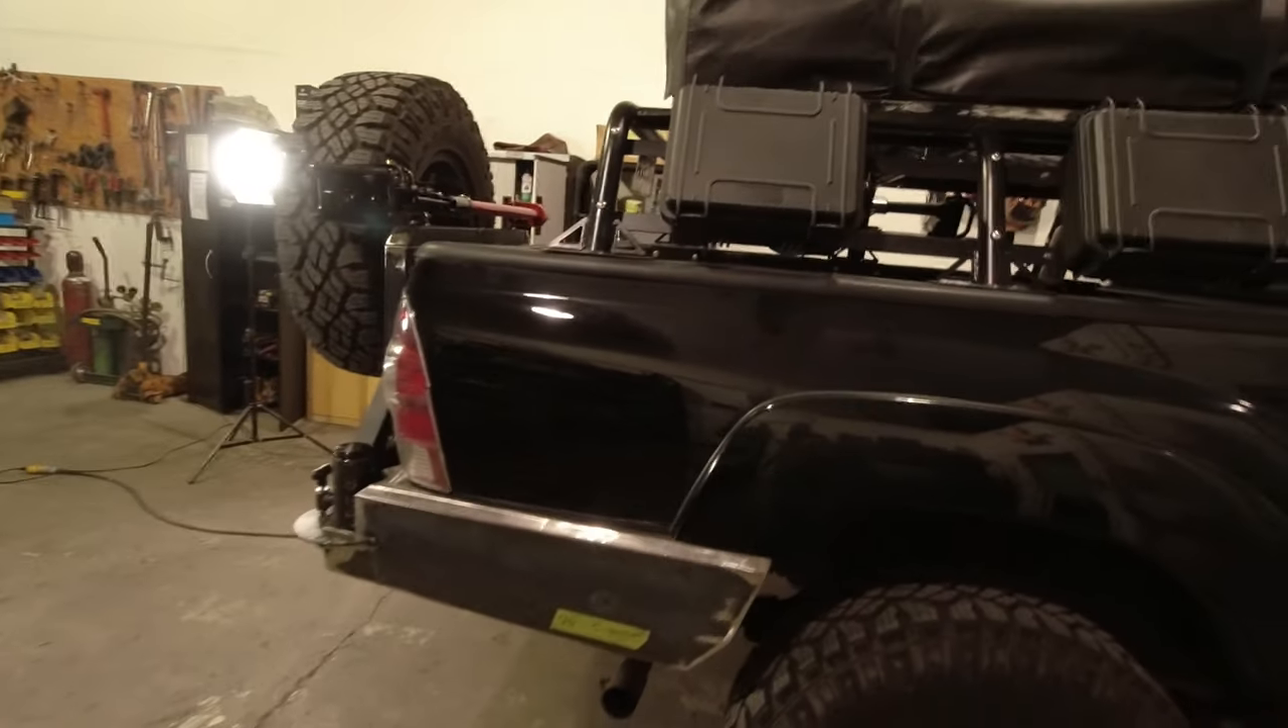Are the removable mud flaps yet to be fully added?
Yes.